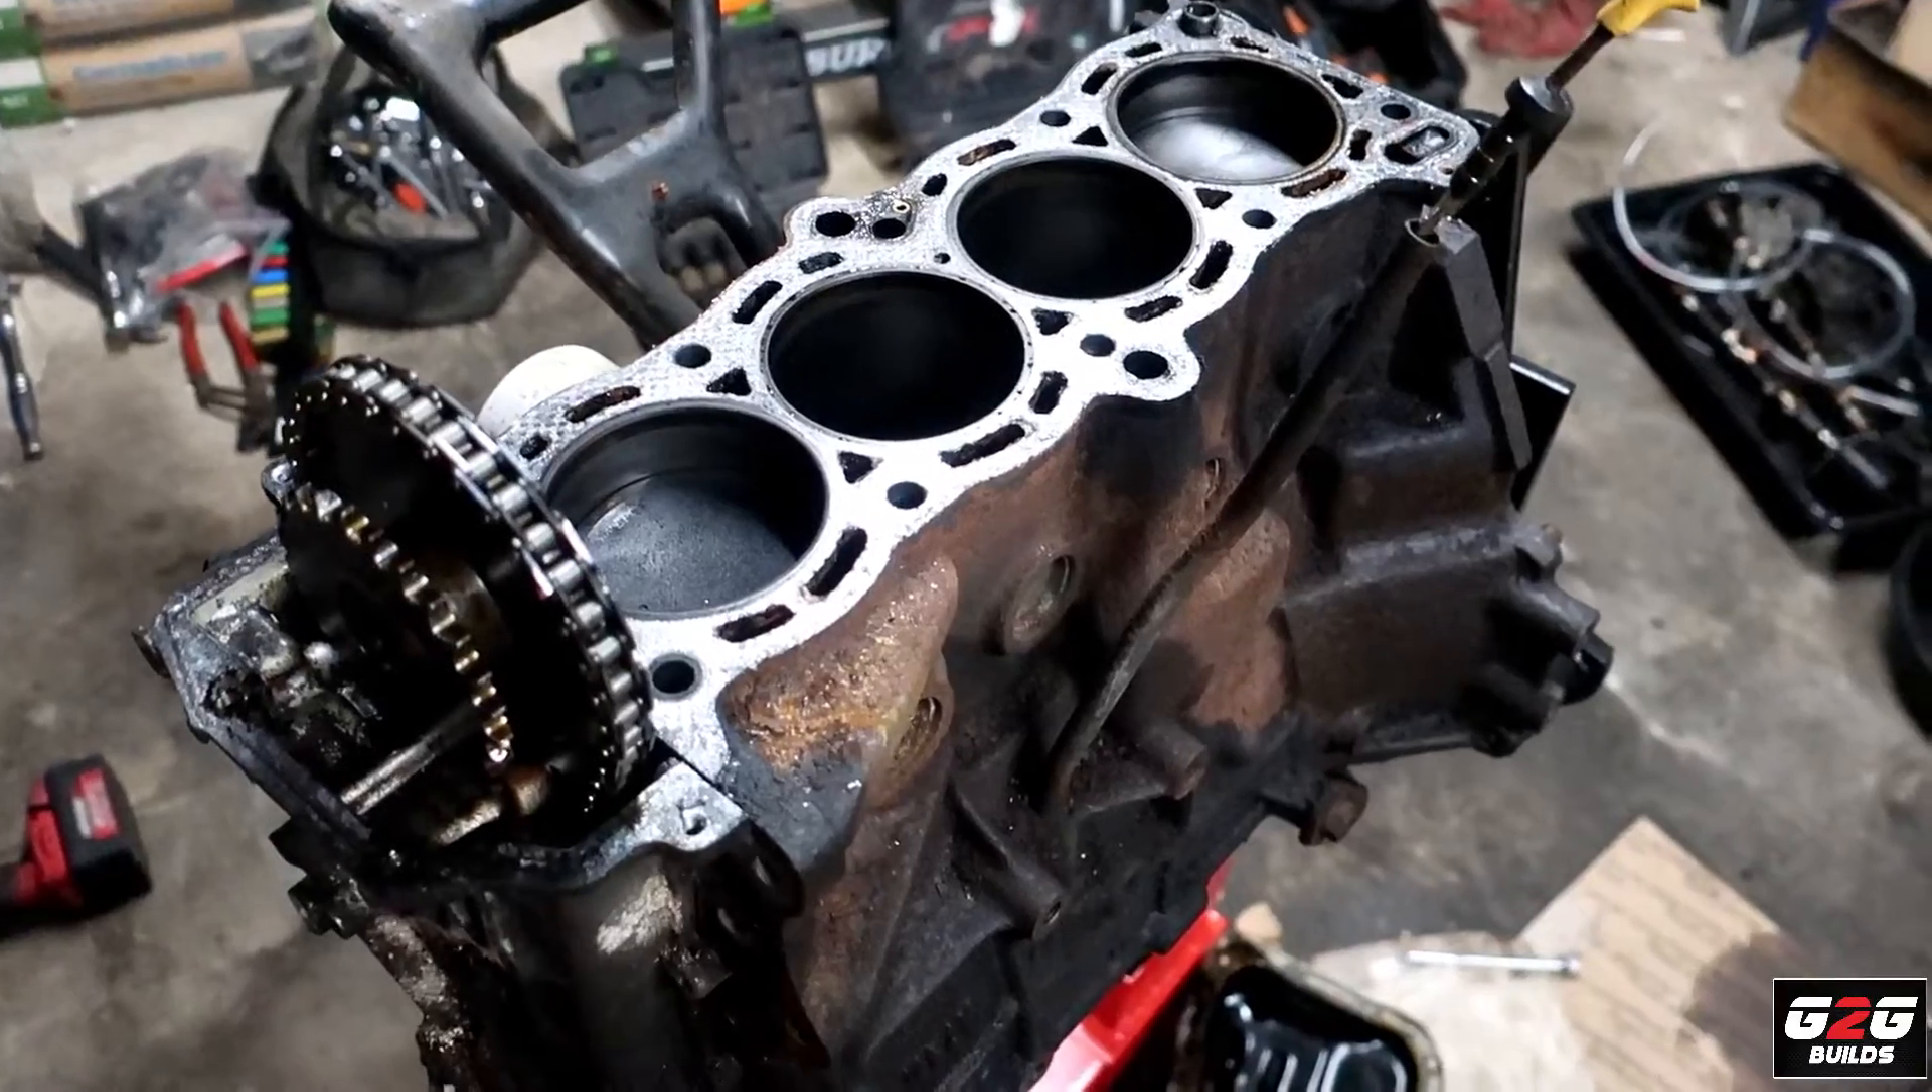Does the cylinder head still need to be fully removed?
No.